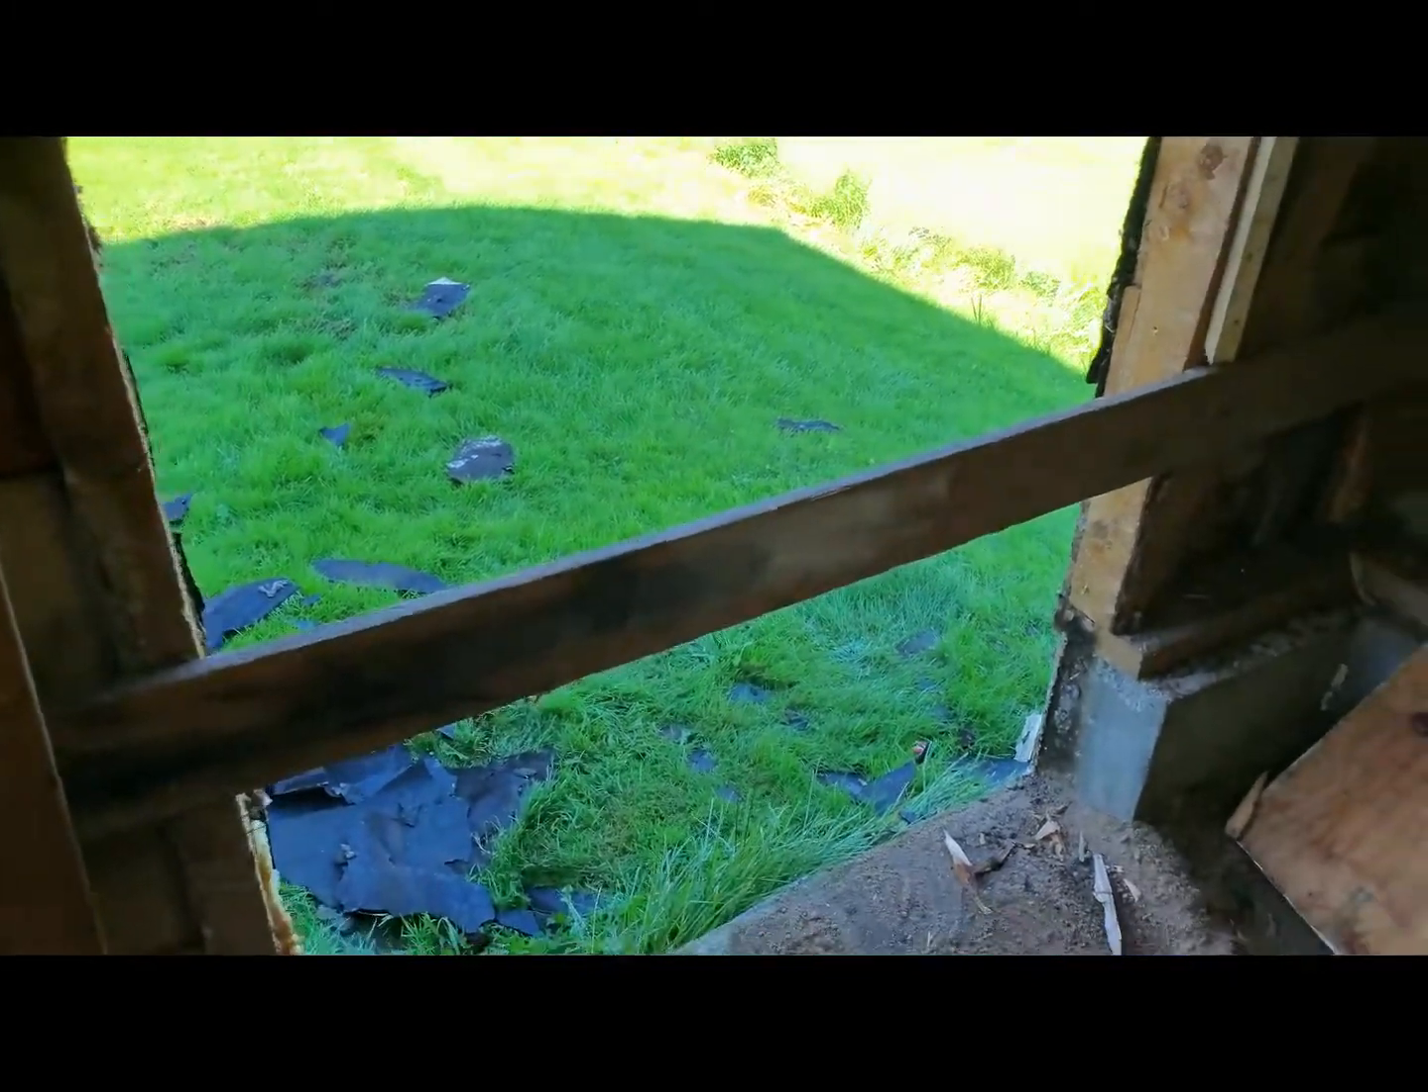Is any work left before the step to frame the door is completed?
Yes.